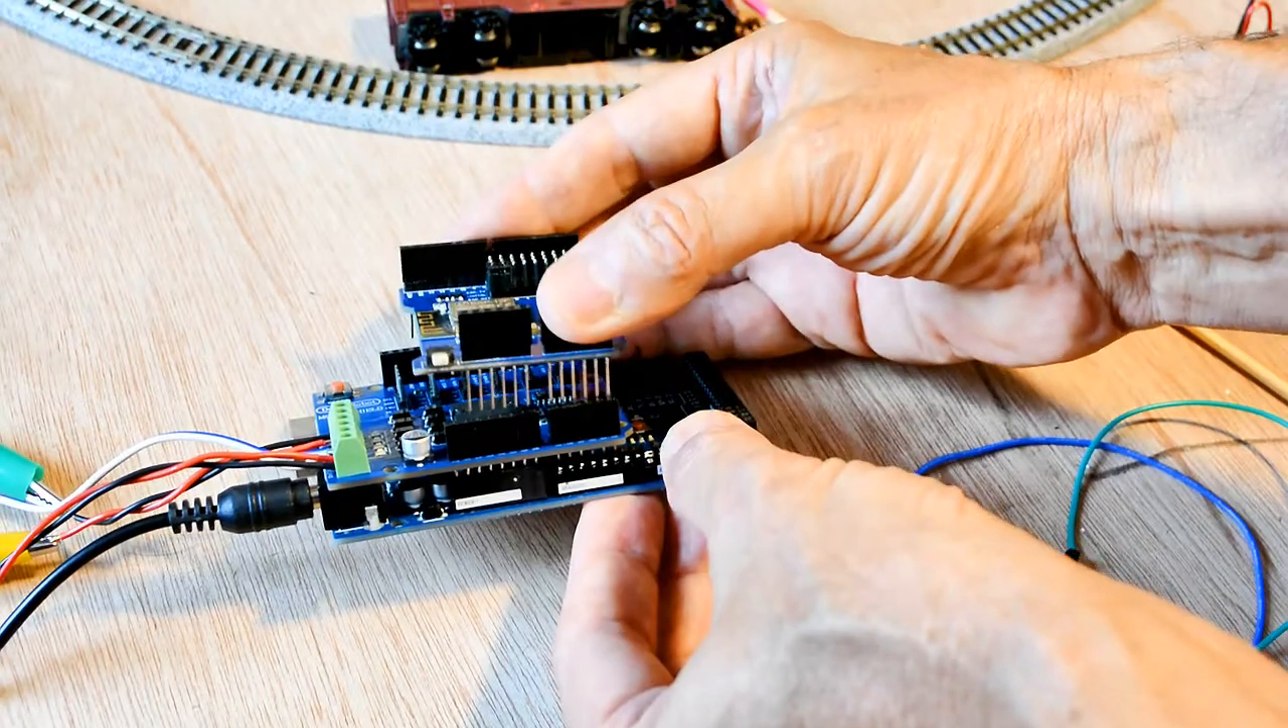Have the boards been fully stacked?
No.